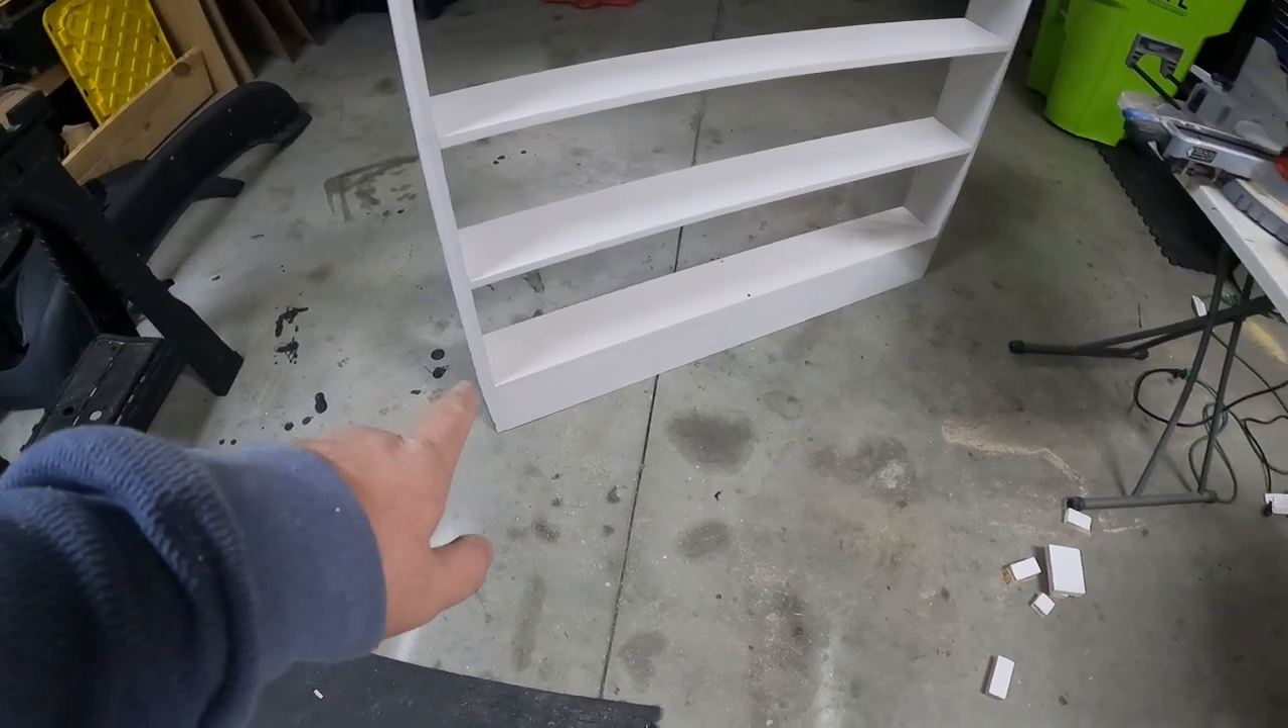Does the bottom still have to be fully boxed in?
No.